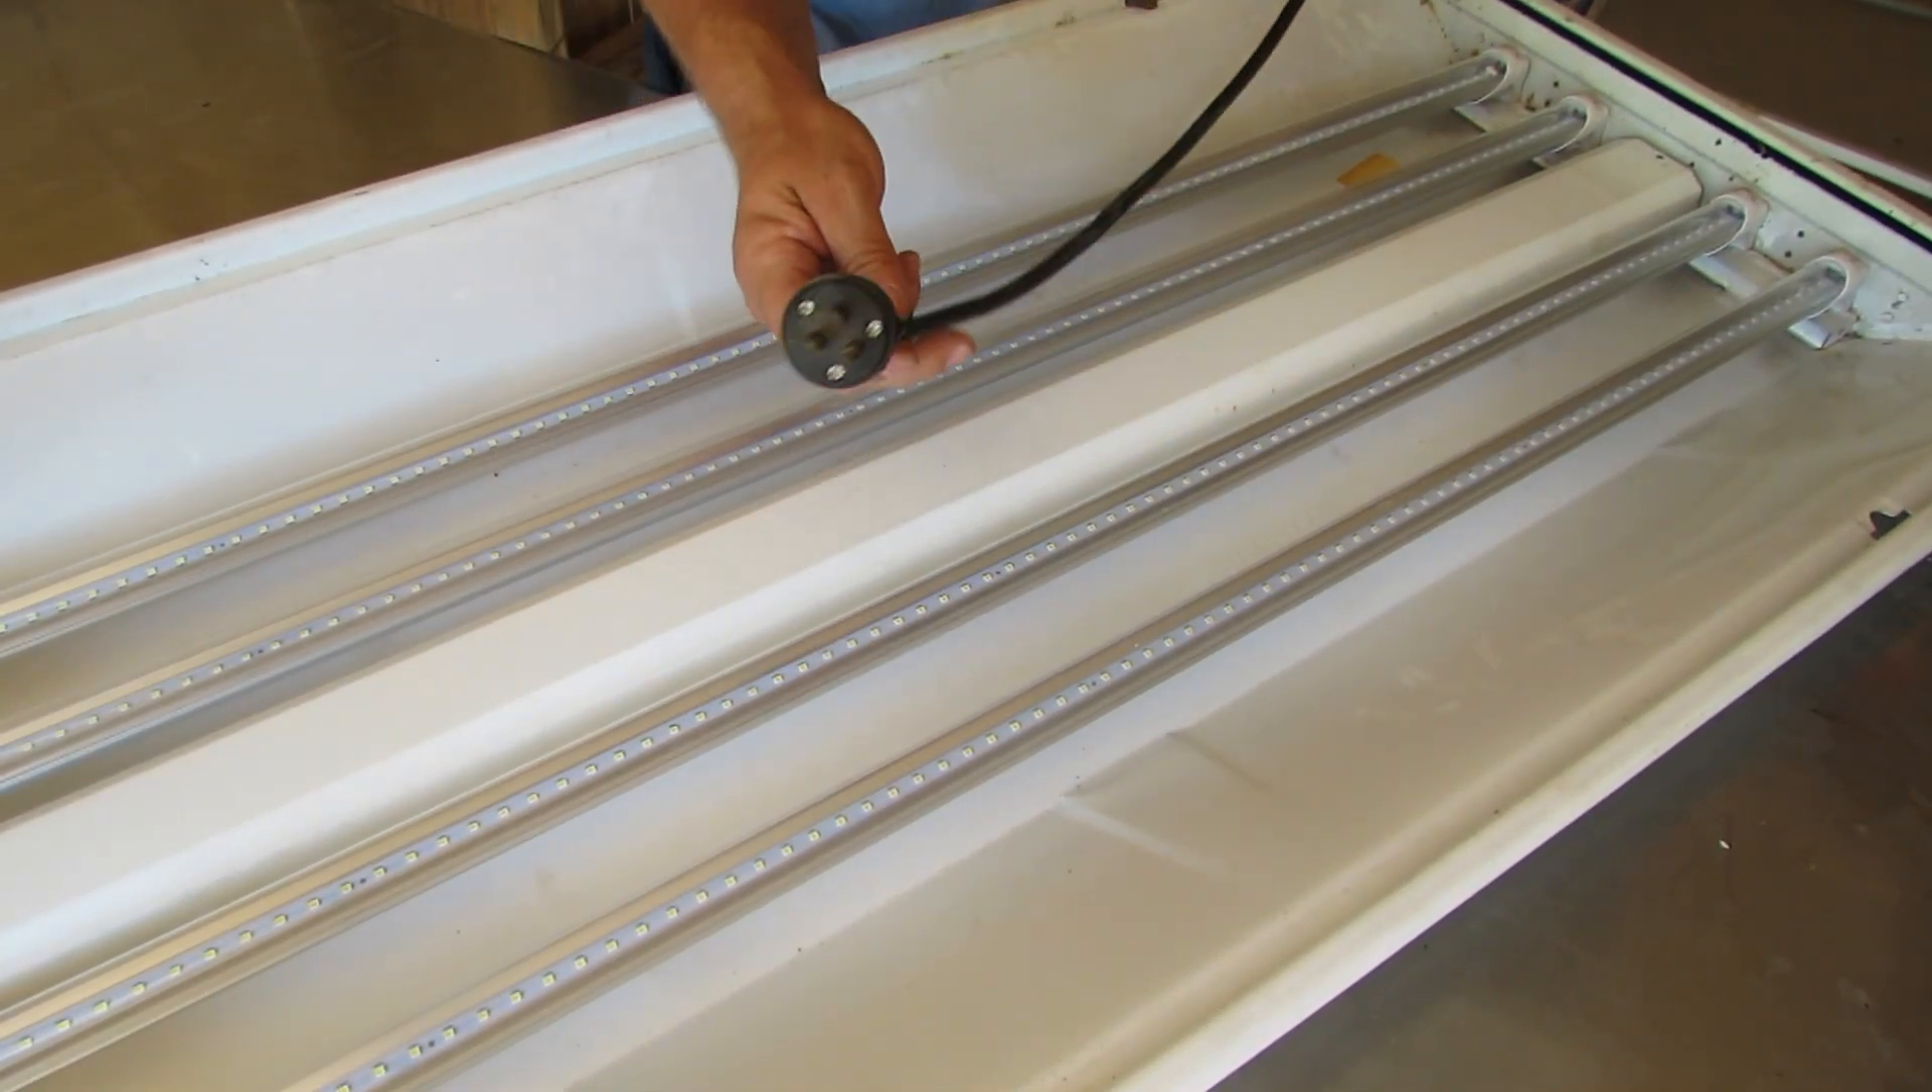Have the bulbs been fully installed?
Yes.